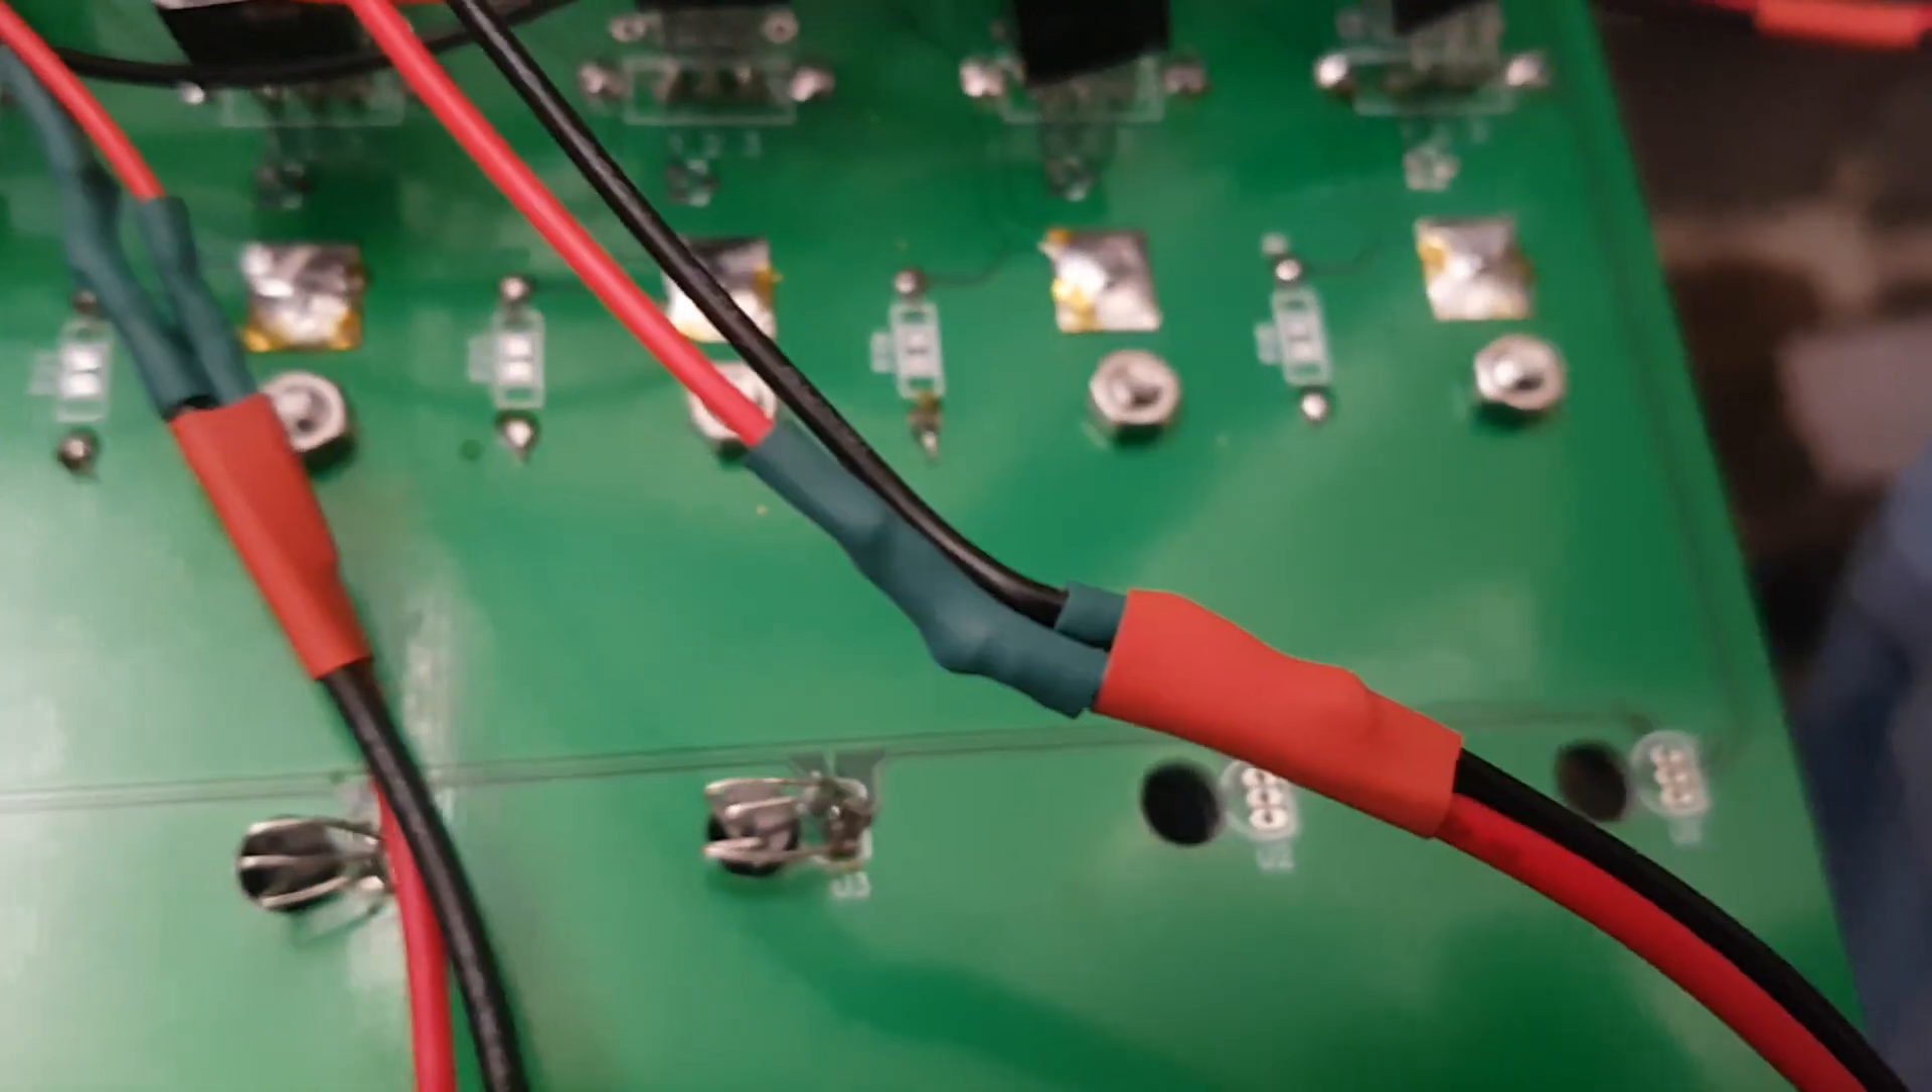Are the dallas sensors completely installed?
No.